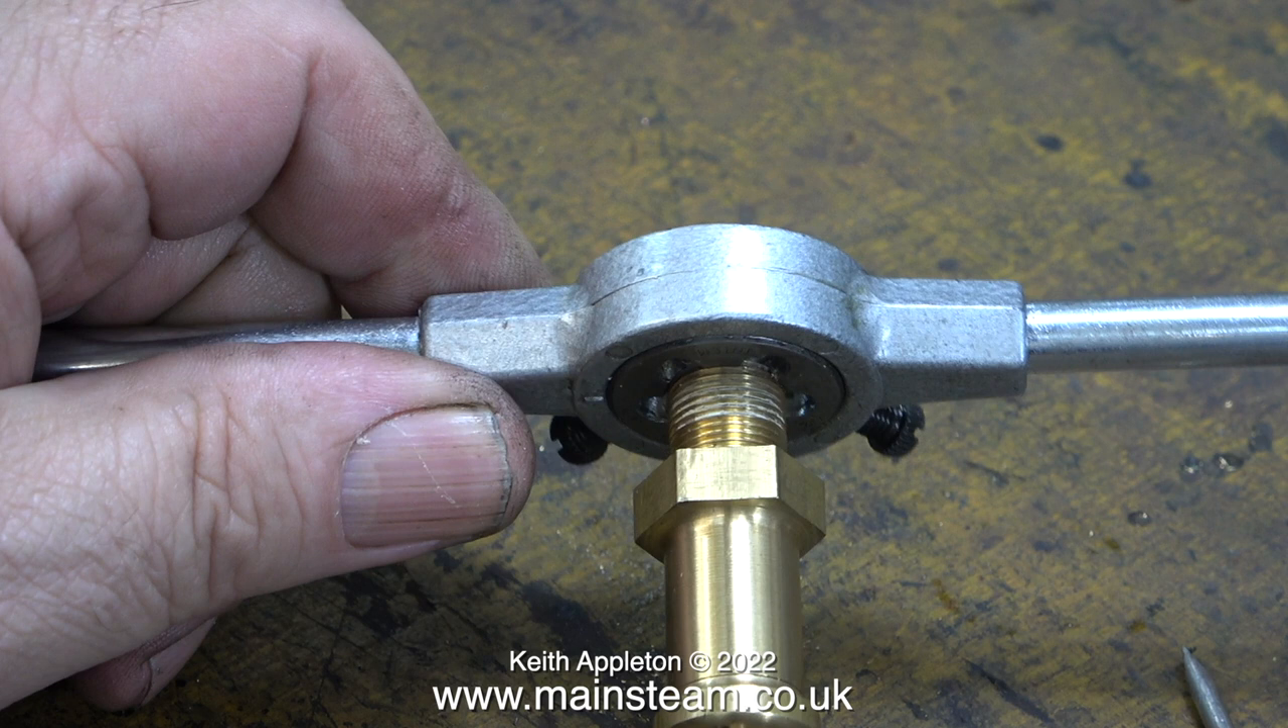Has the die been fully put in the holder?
Yes.